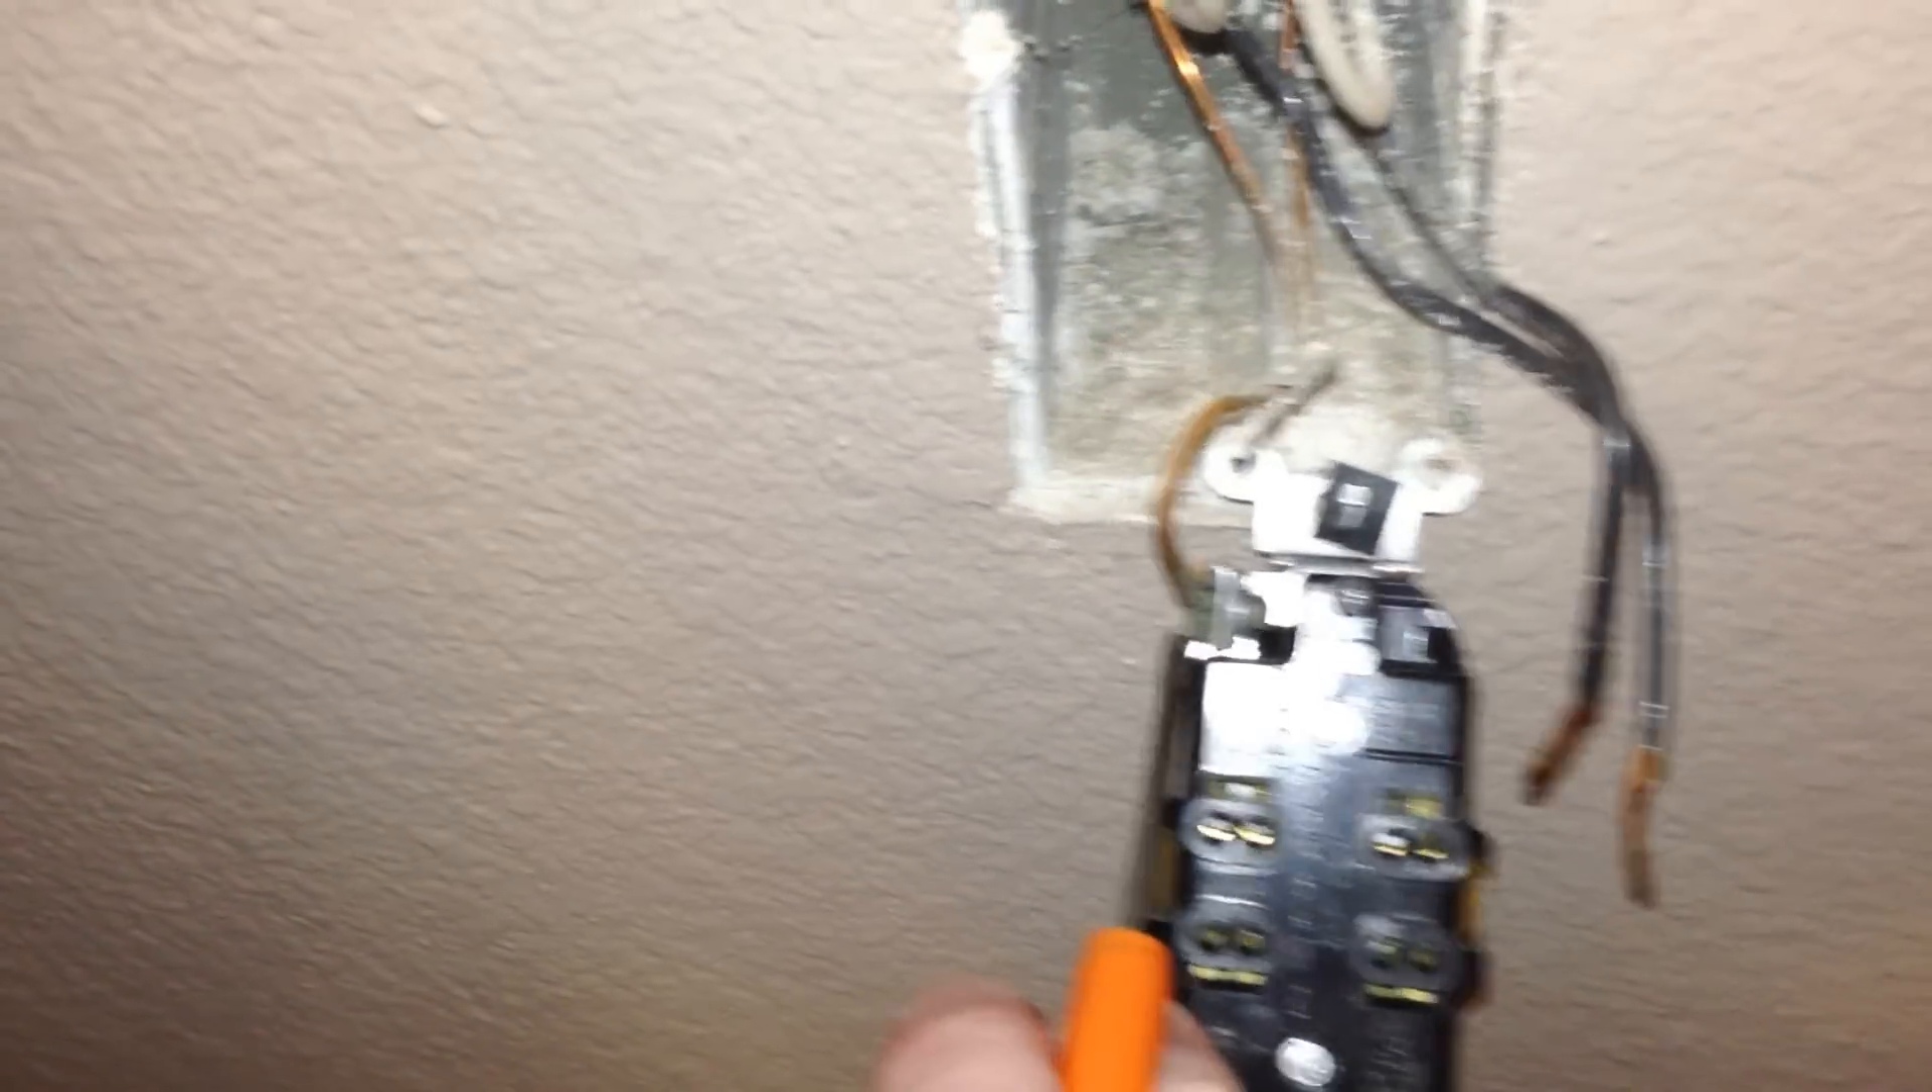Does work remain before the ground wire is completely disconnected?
Yes.